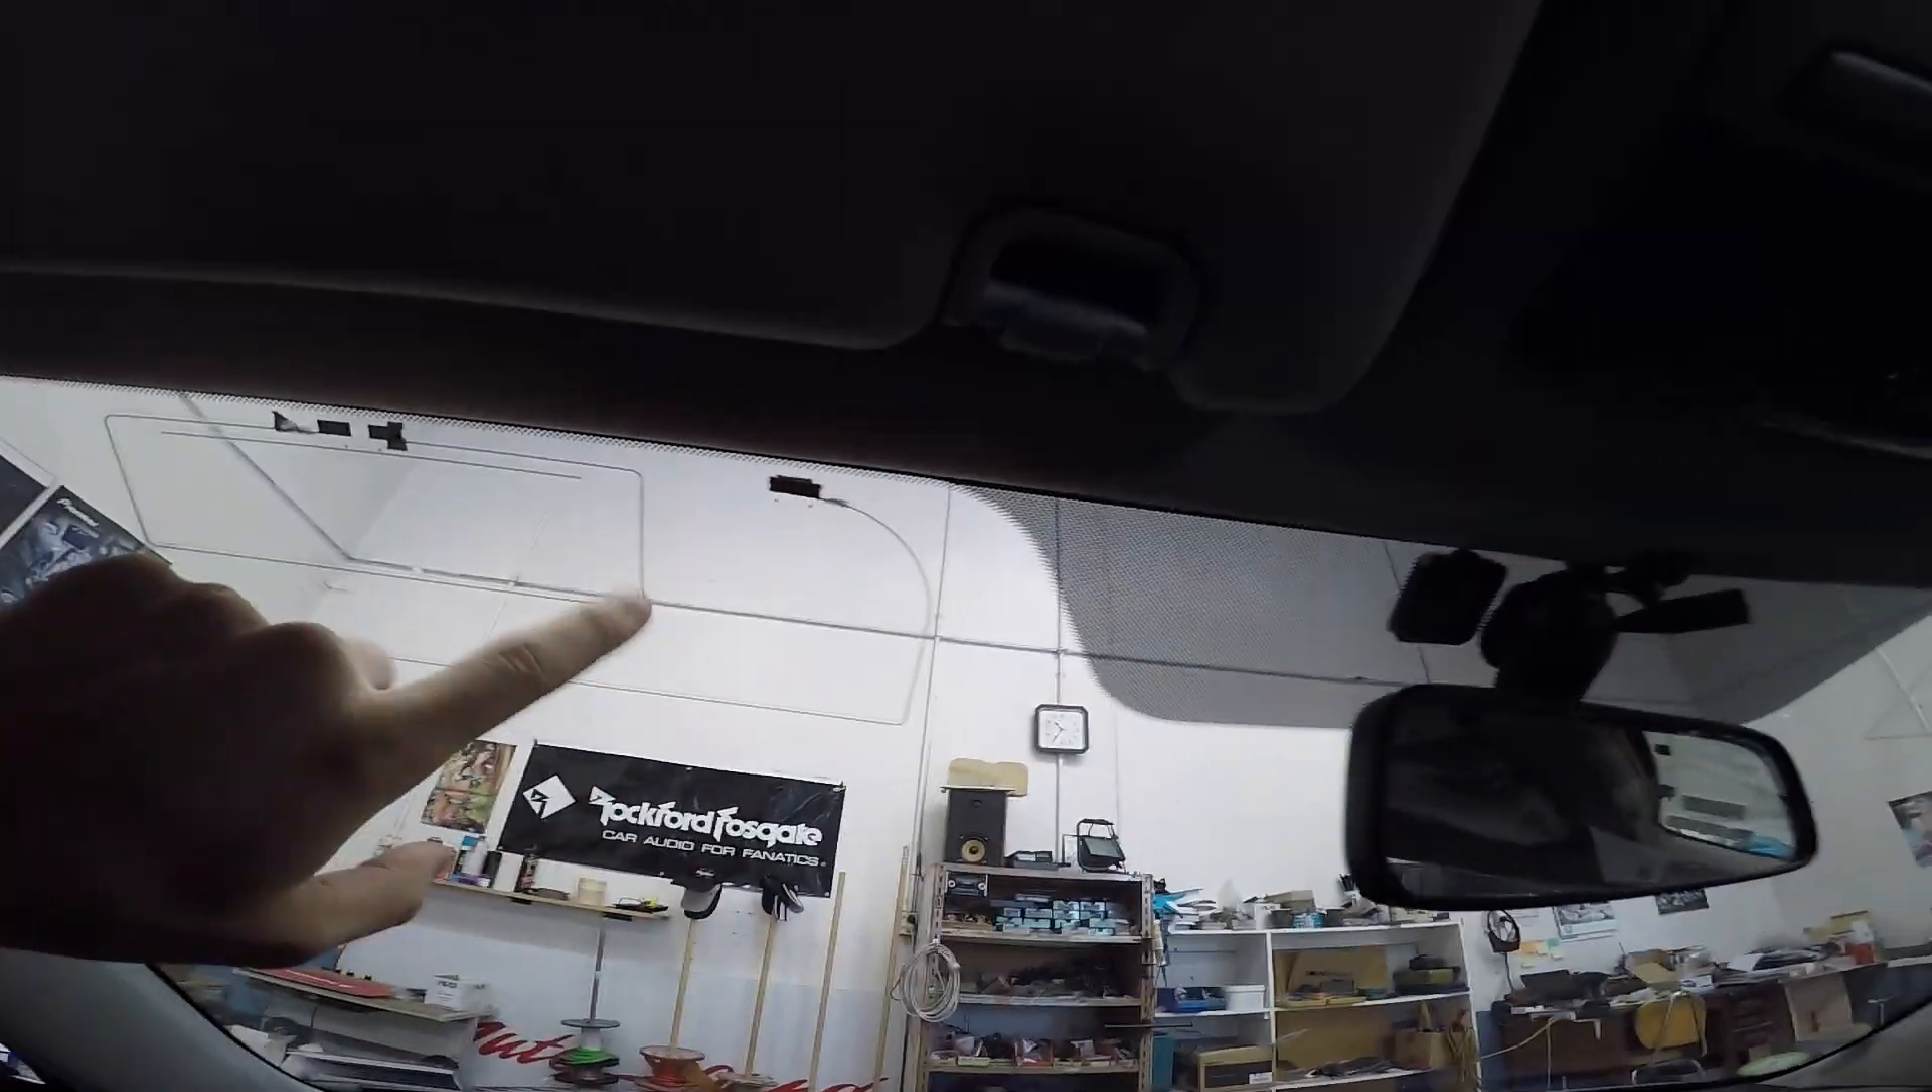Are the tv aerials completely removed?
No.